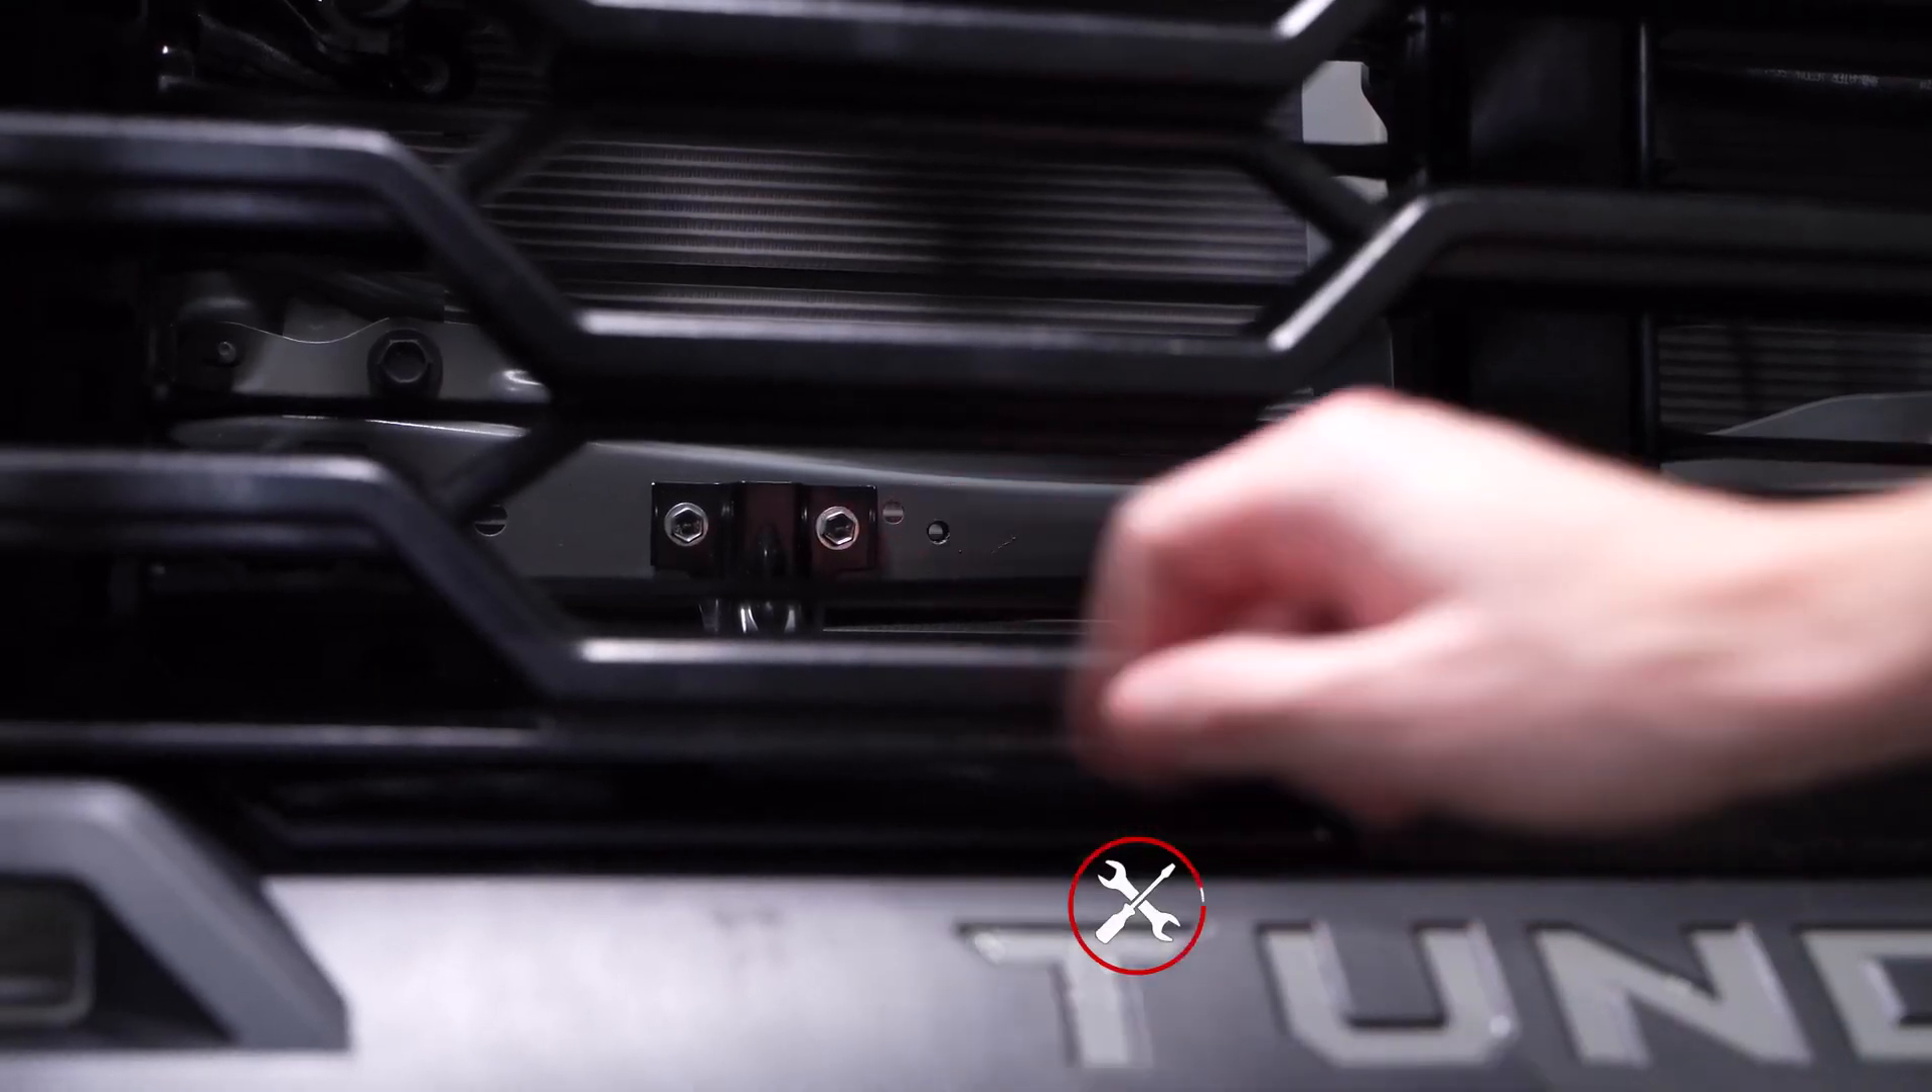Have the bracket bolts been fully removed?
No.